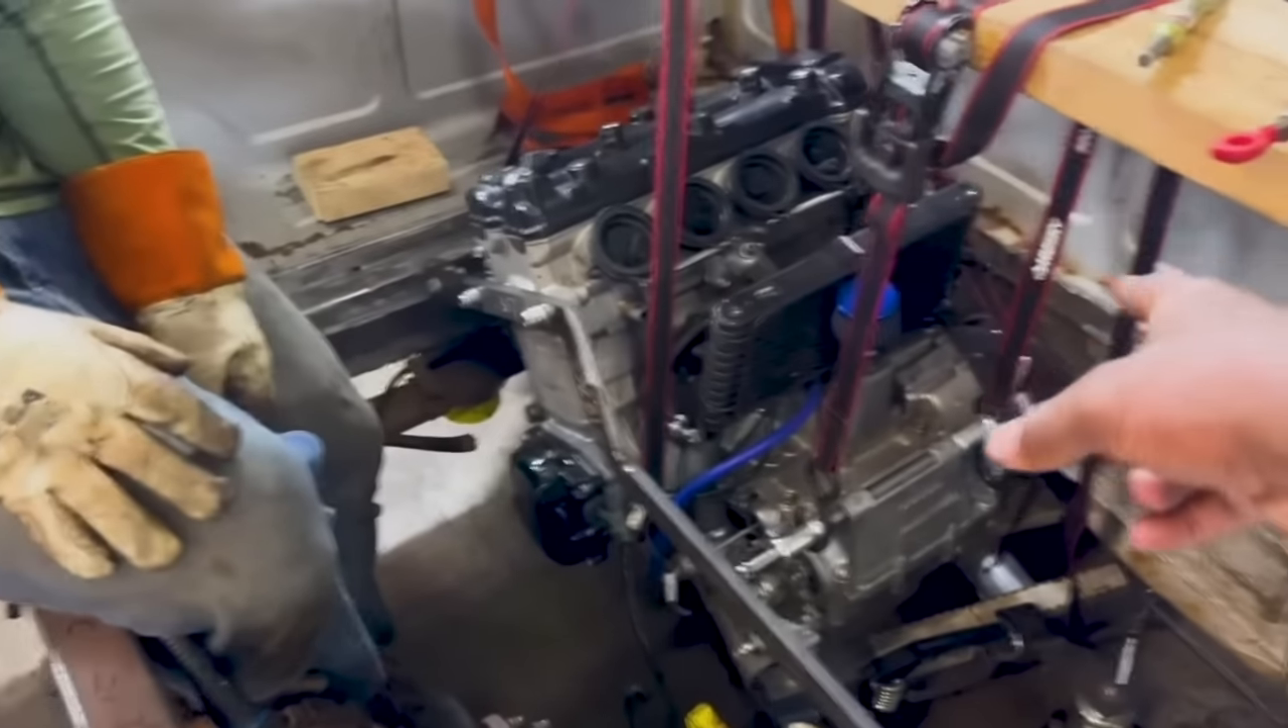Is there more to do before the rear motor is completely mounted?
Yes.